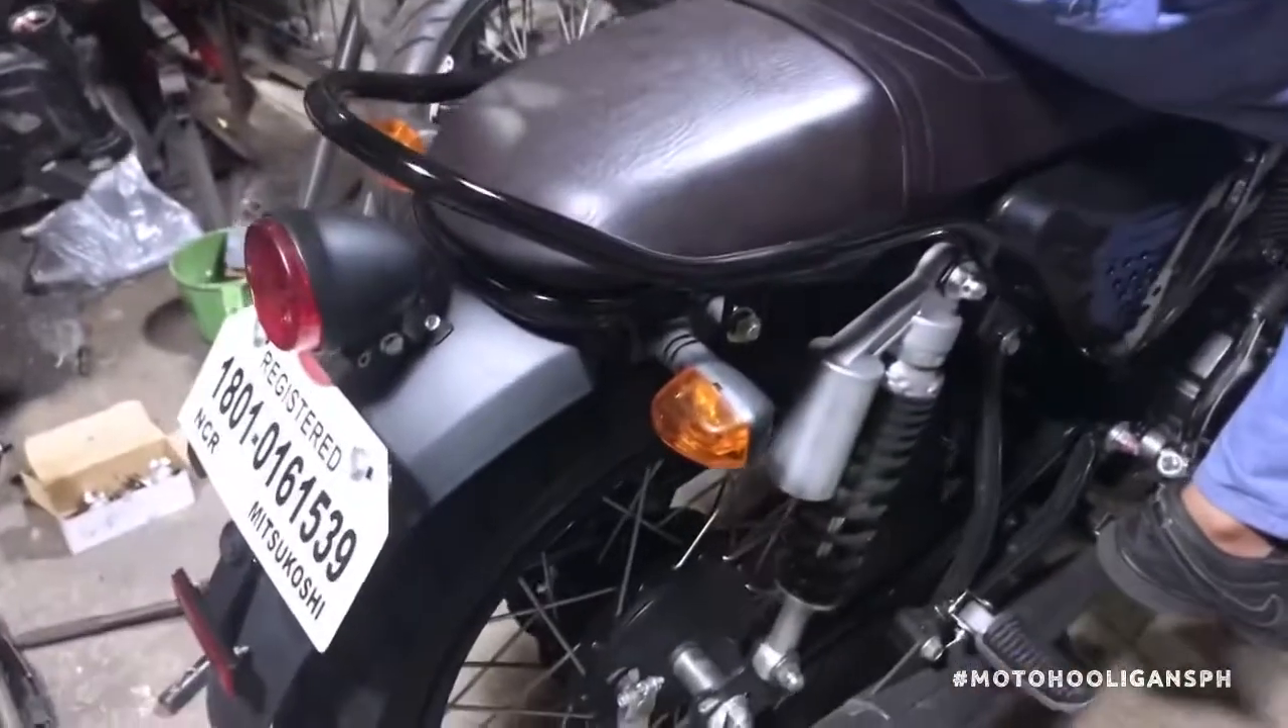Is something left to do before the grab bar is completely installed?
No.